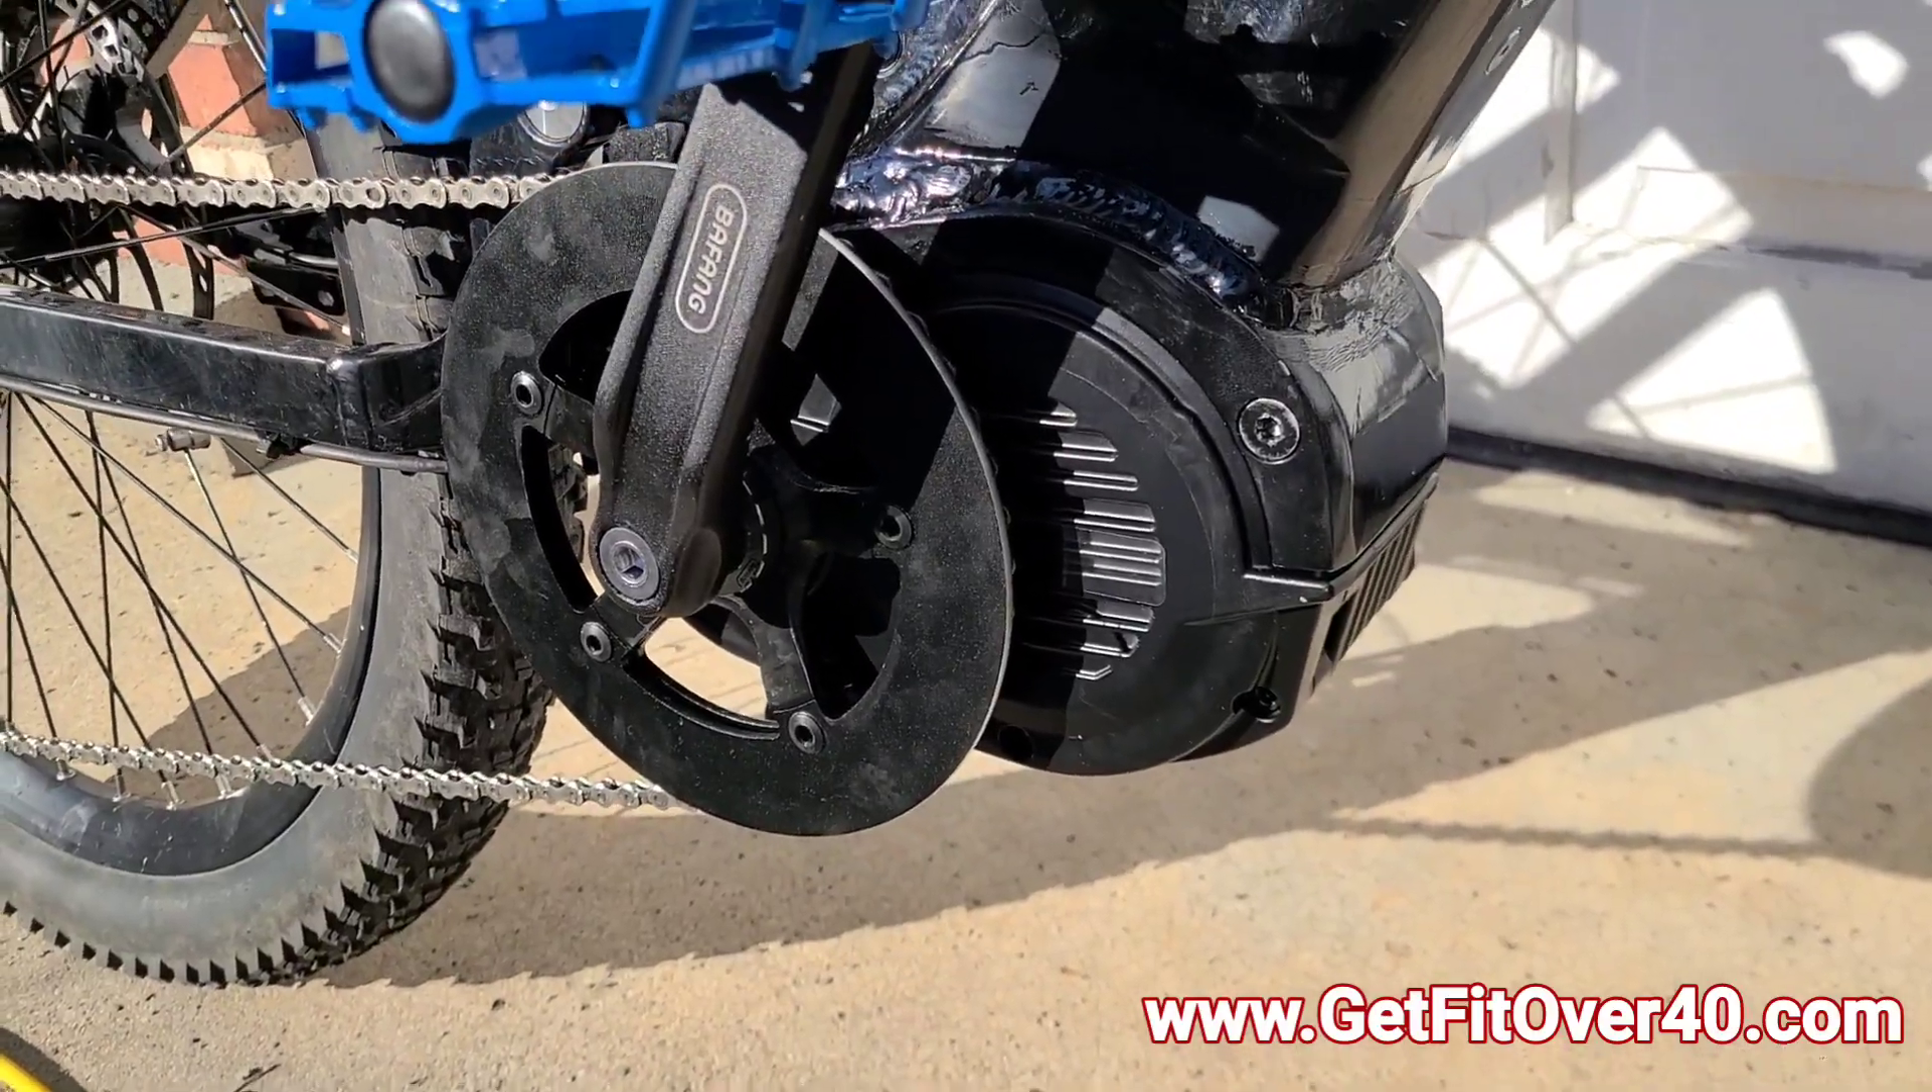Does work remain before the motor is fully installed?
No.